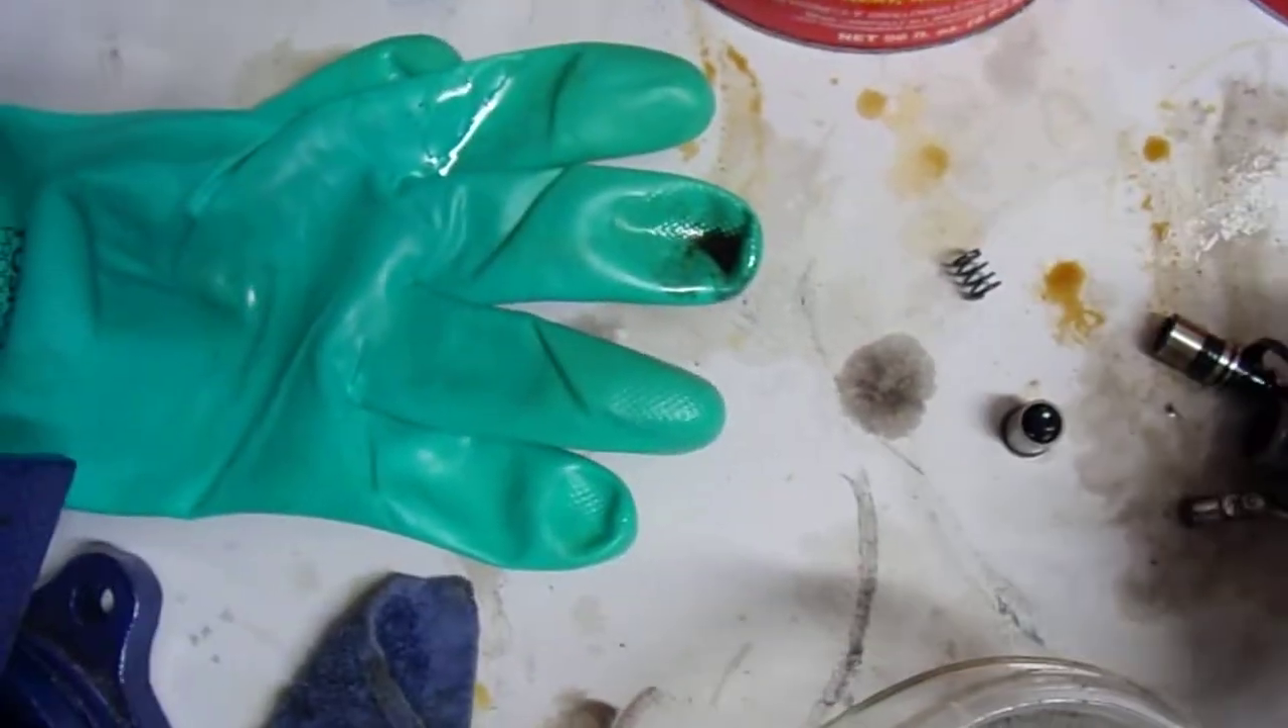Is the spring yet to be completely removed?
No.